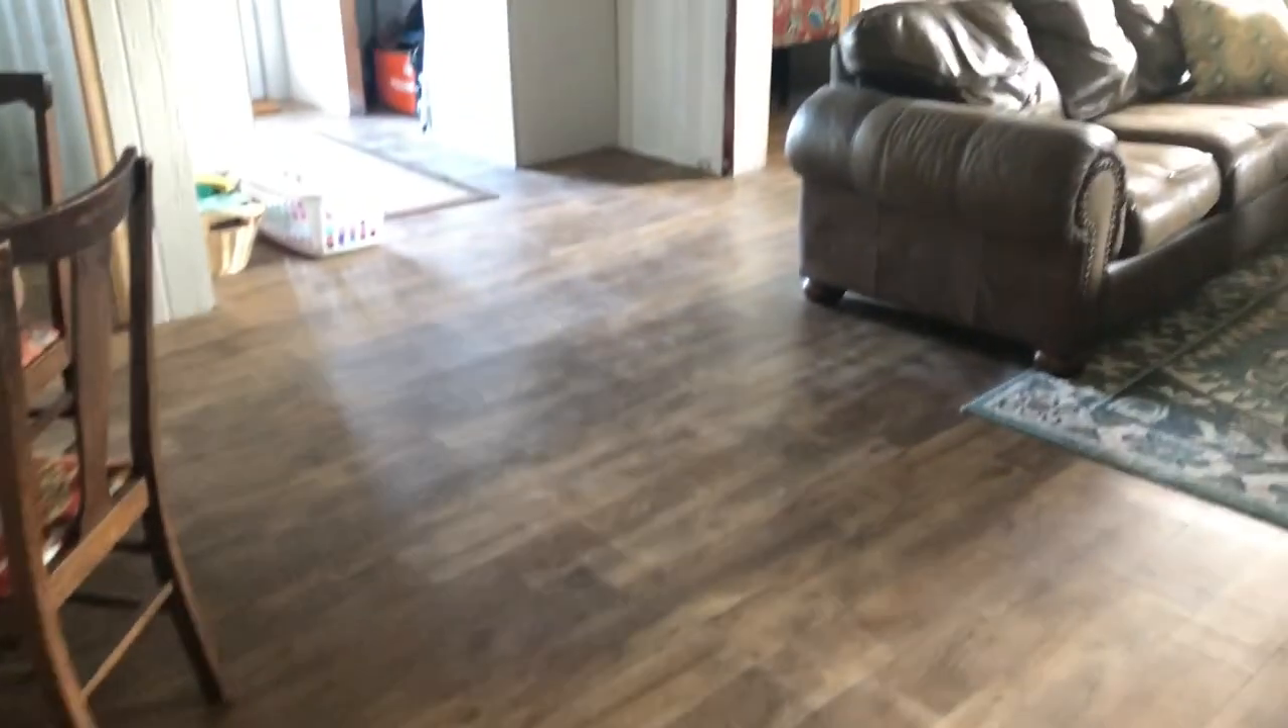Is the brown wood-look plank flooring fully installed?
Yes.